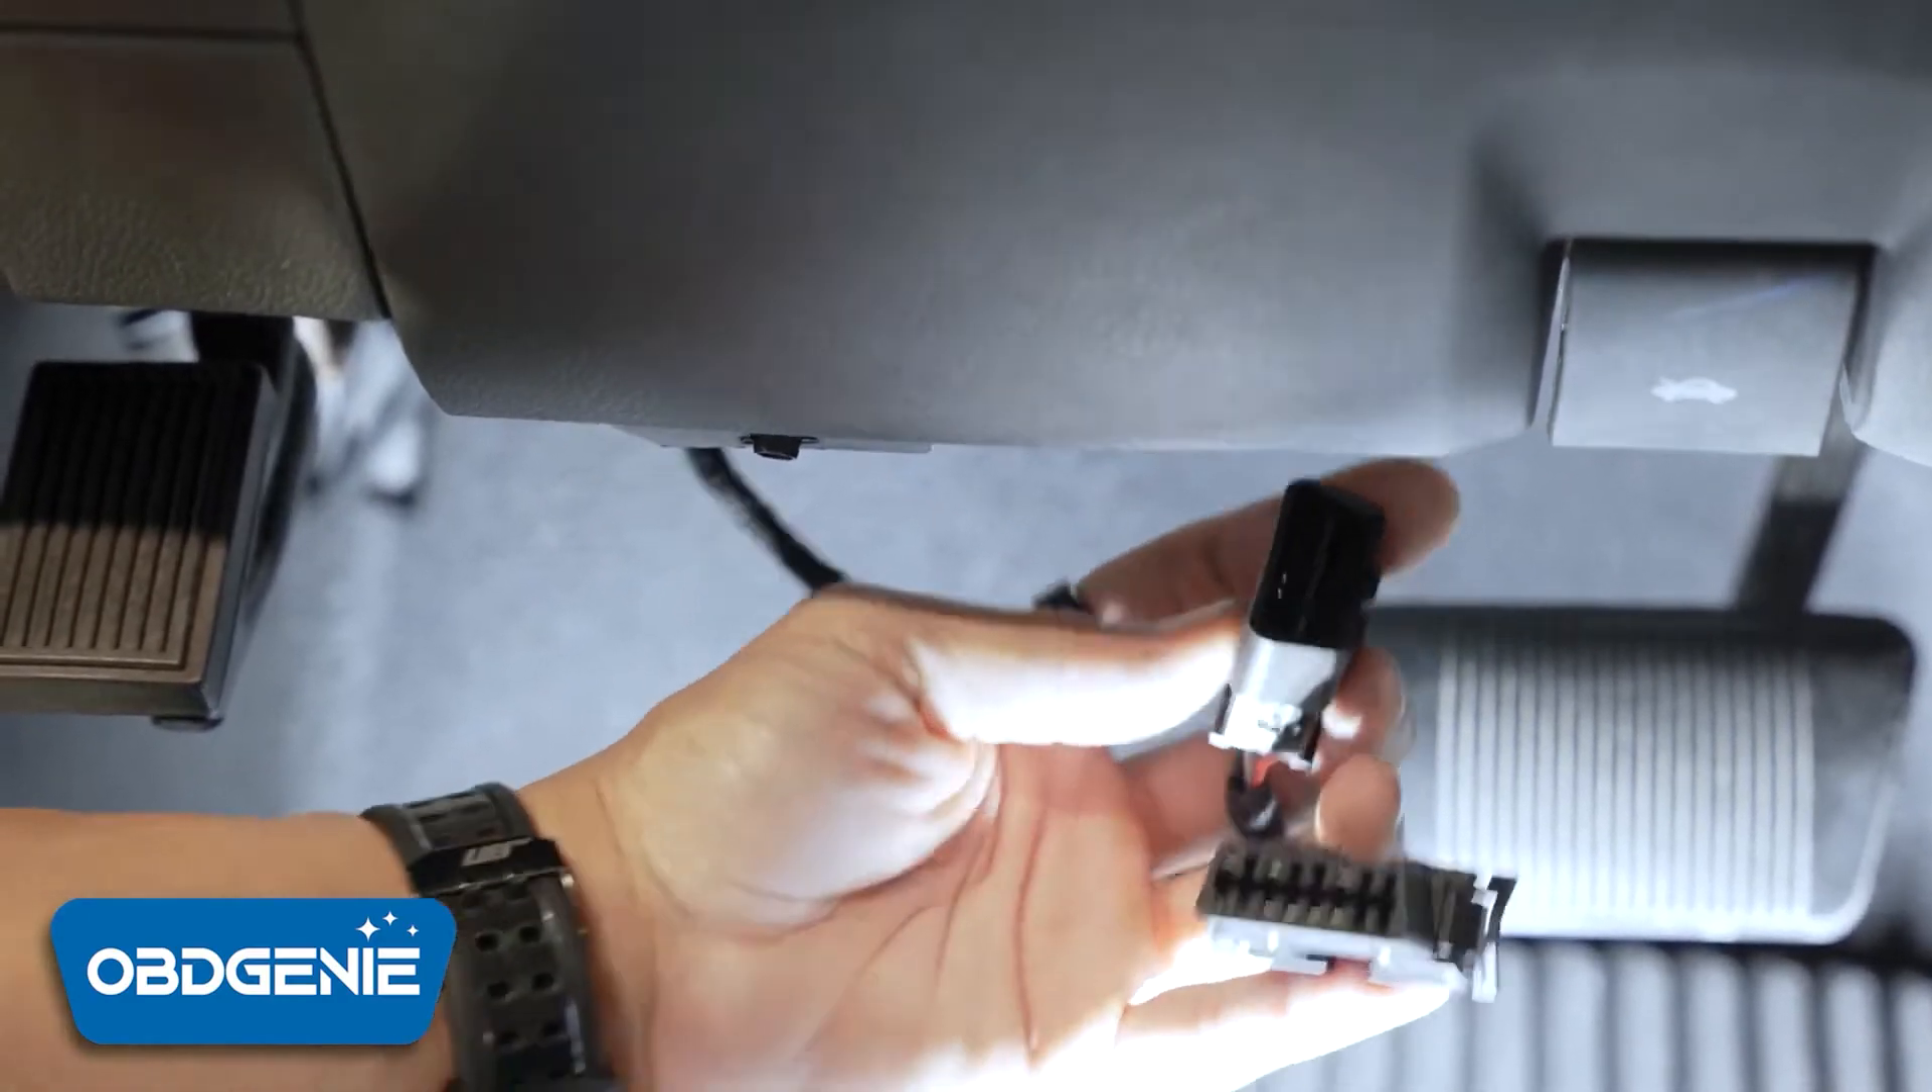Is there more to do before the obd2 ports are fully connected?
Yes.